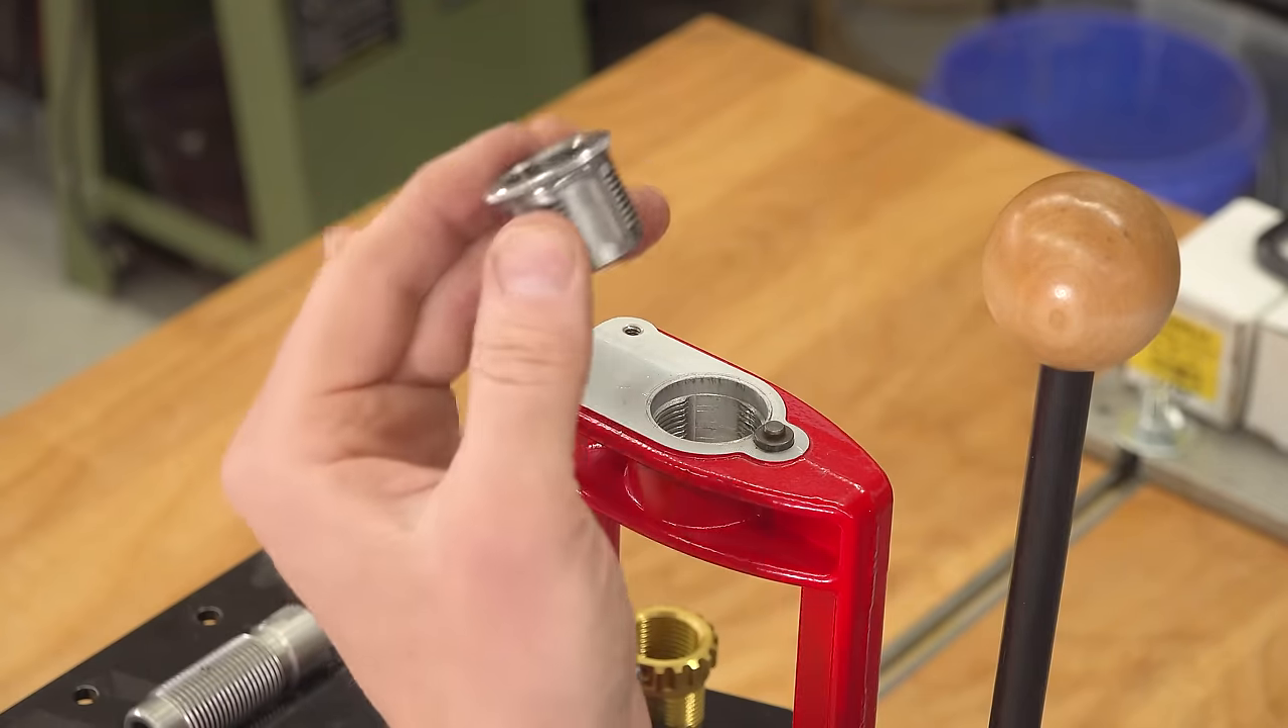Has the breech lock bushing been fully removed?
Yes.